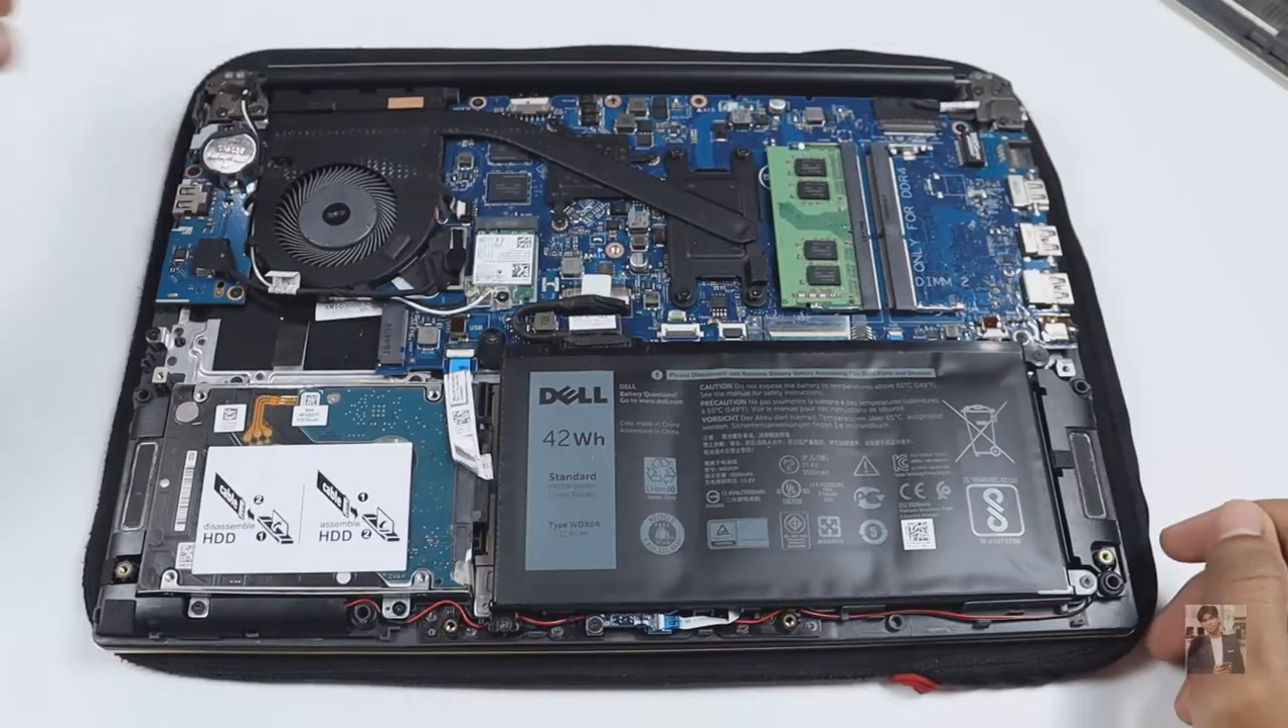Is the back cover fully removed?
Yes.